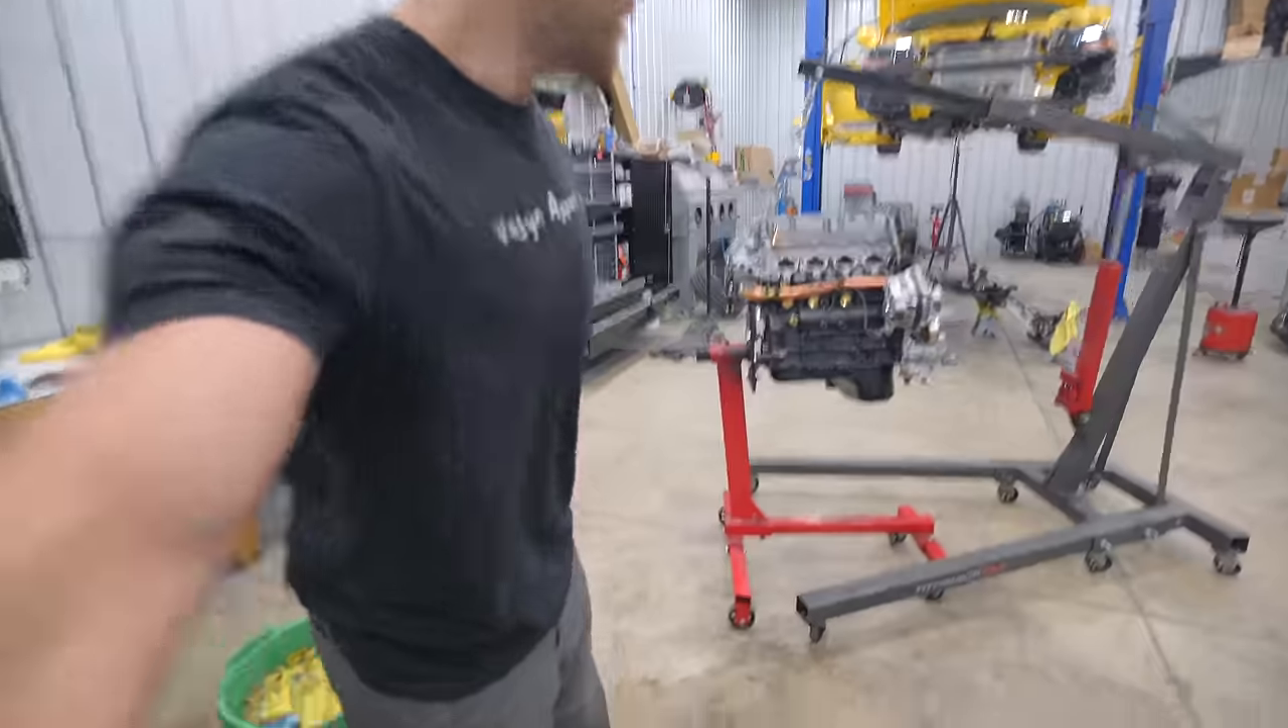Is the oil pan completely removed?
No.